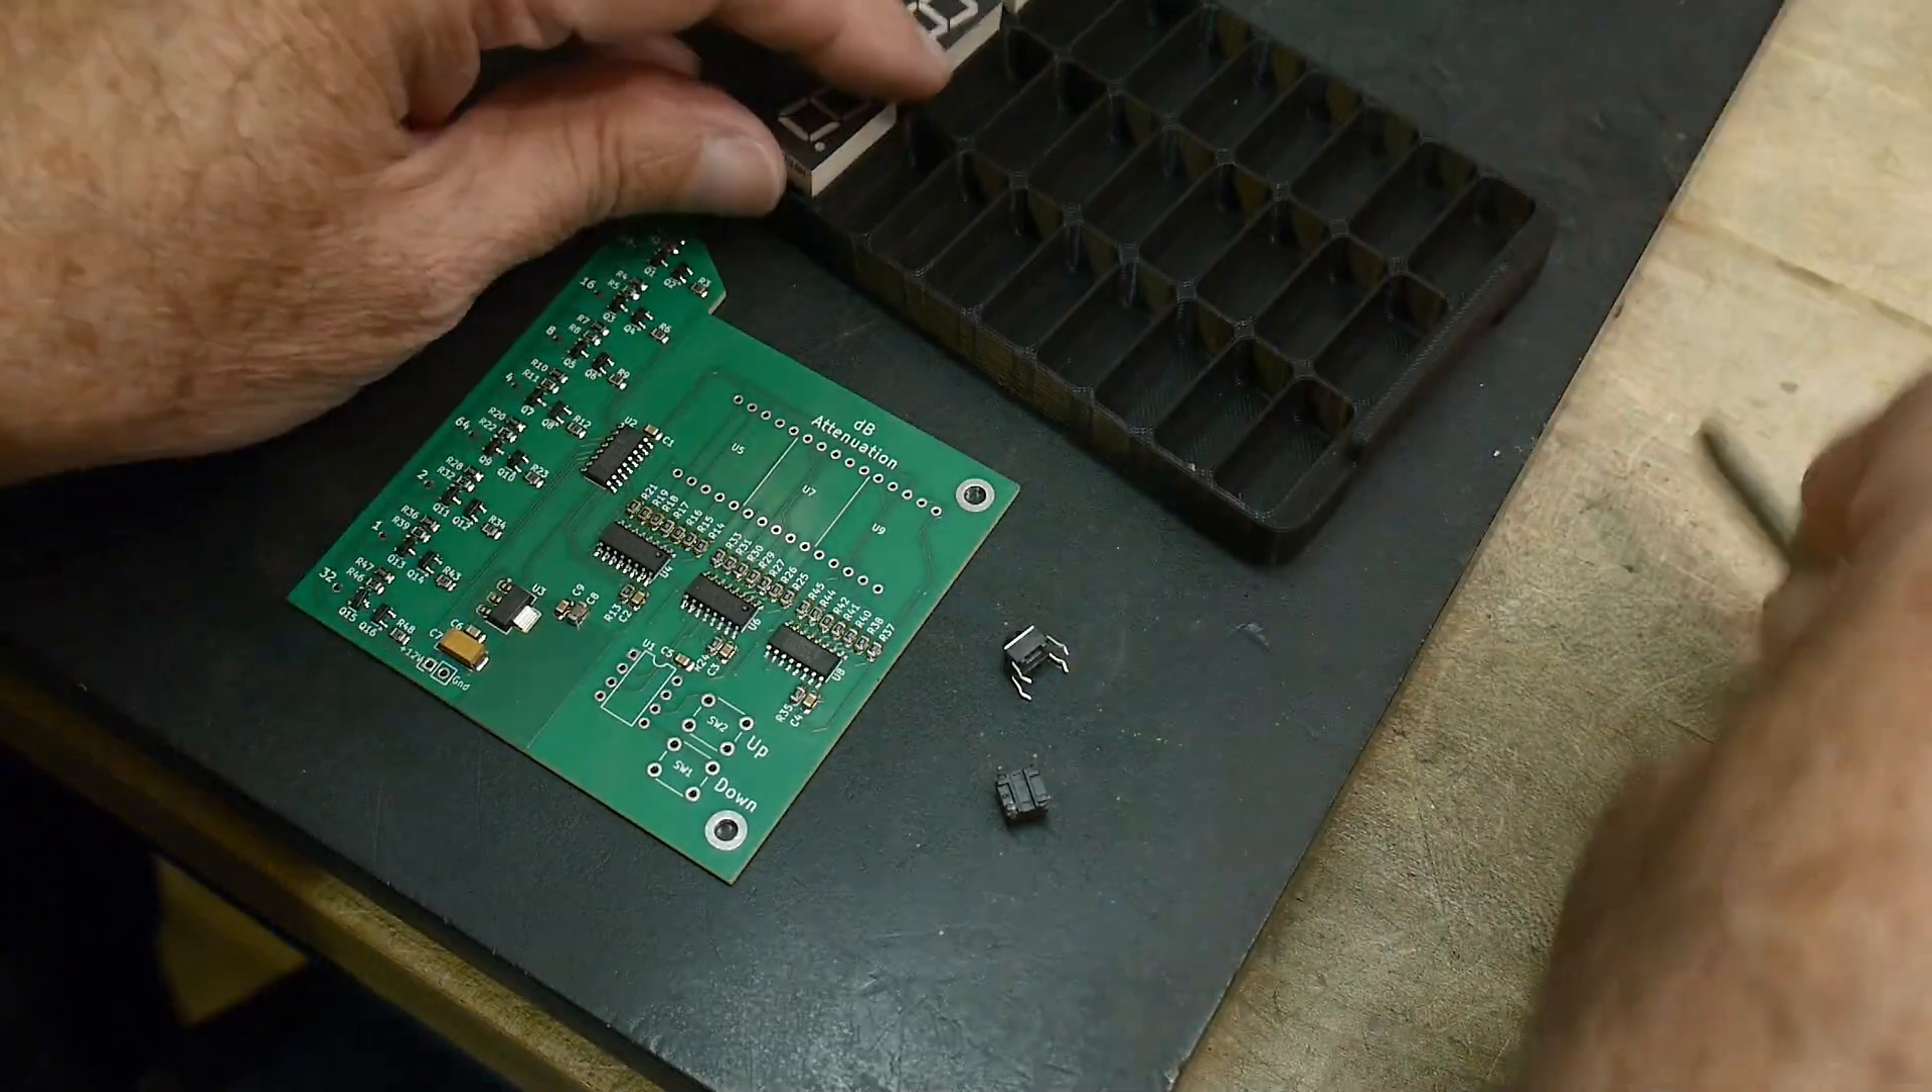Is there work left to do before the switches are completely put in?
Yes.